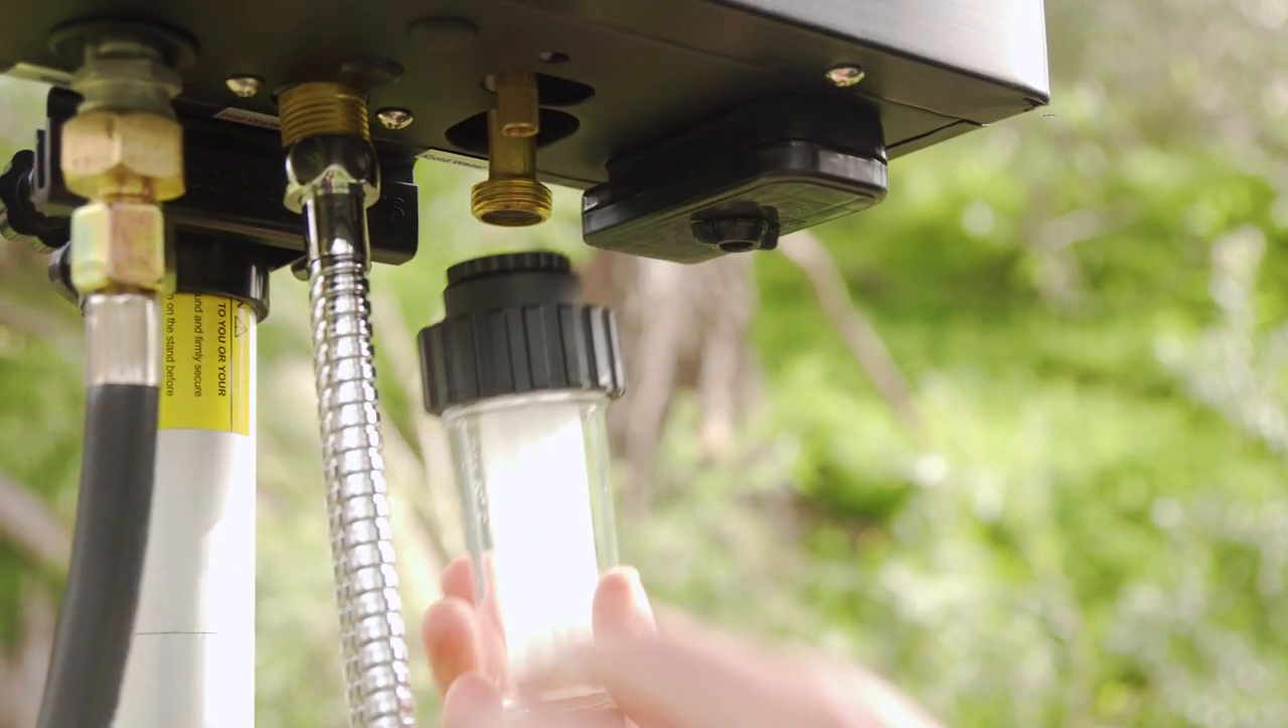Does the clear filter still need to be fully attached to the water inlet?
Yes.